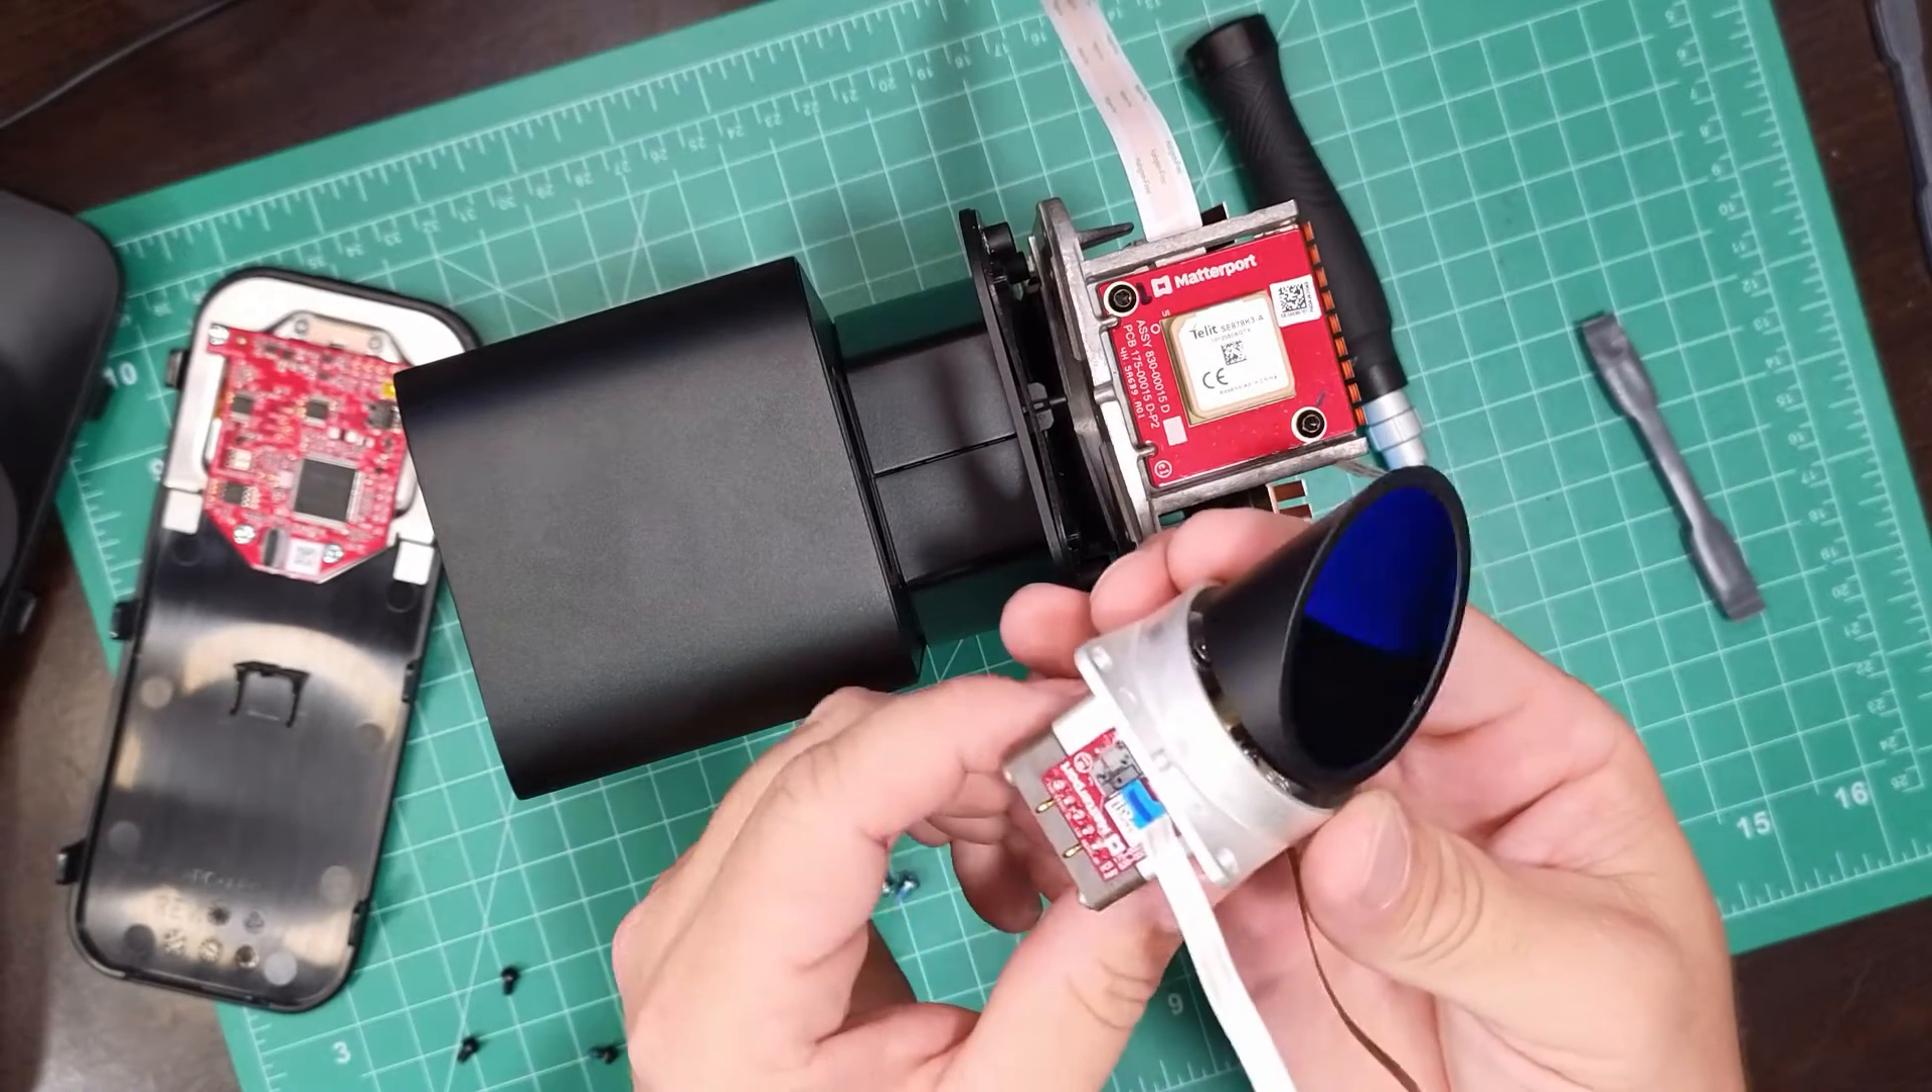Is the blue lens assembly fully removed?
Yes.